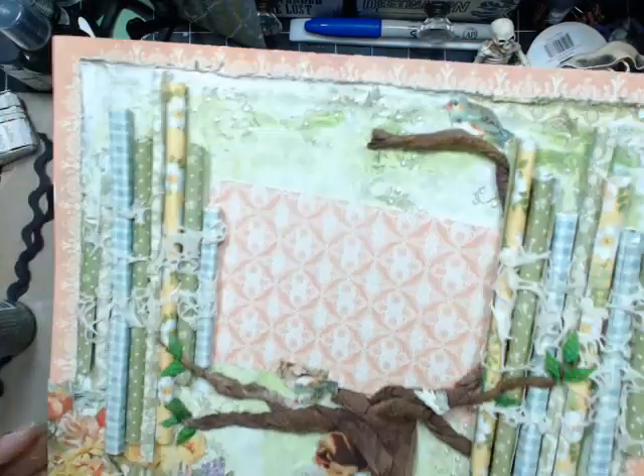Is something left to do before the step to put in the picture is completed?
Yes.